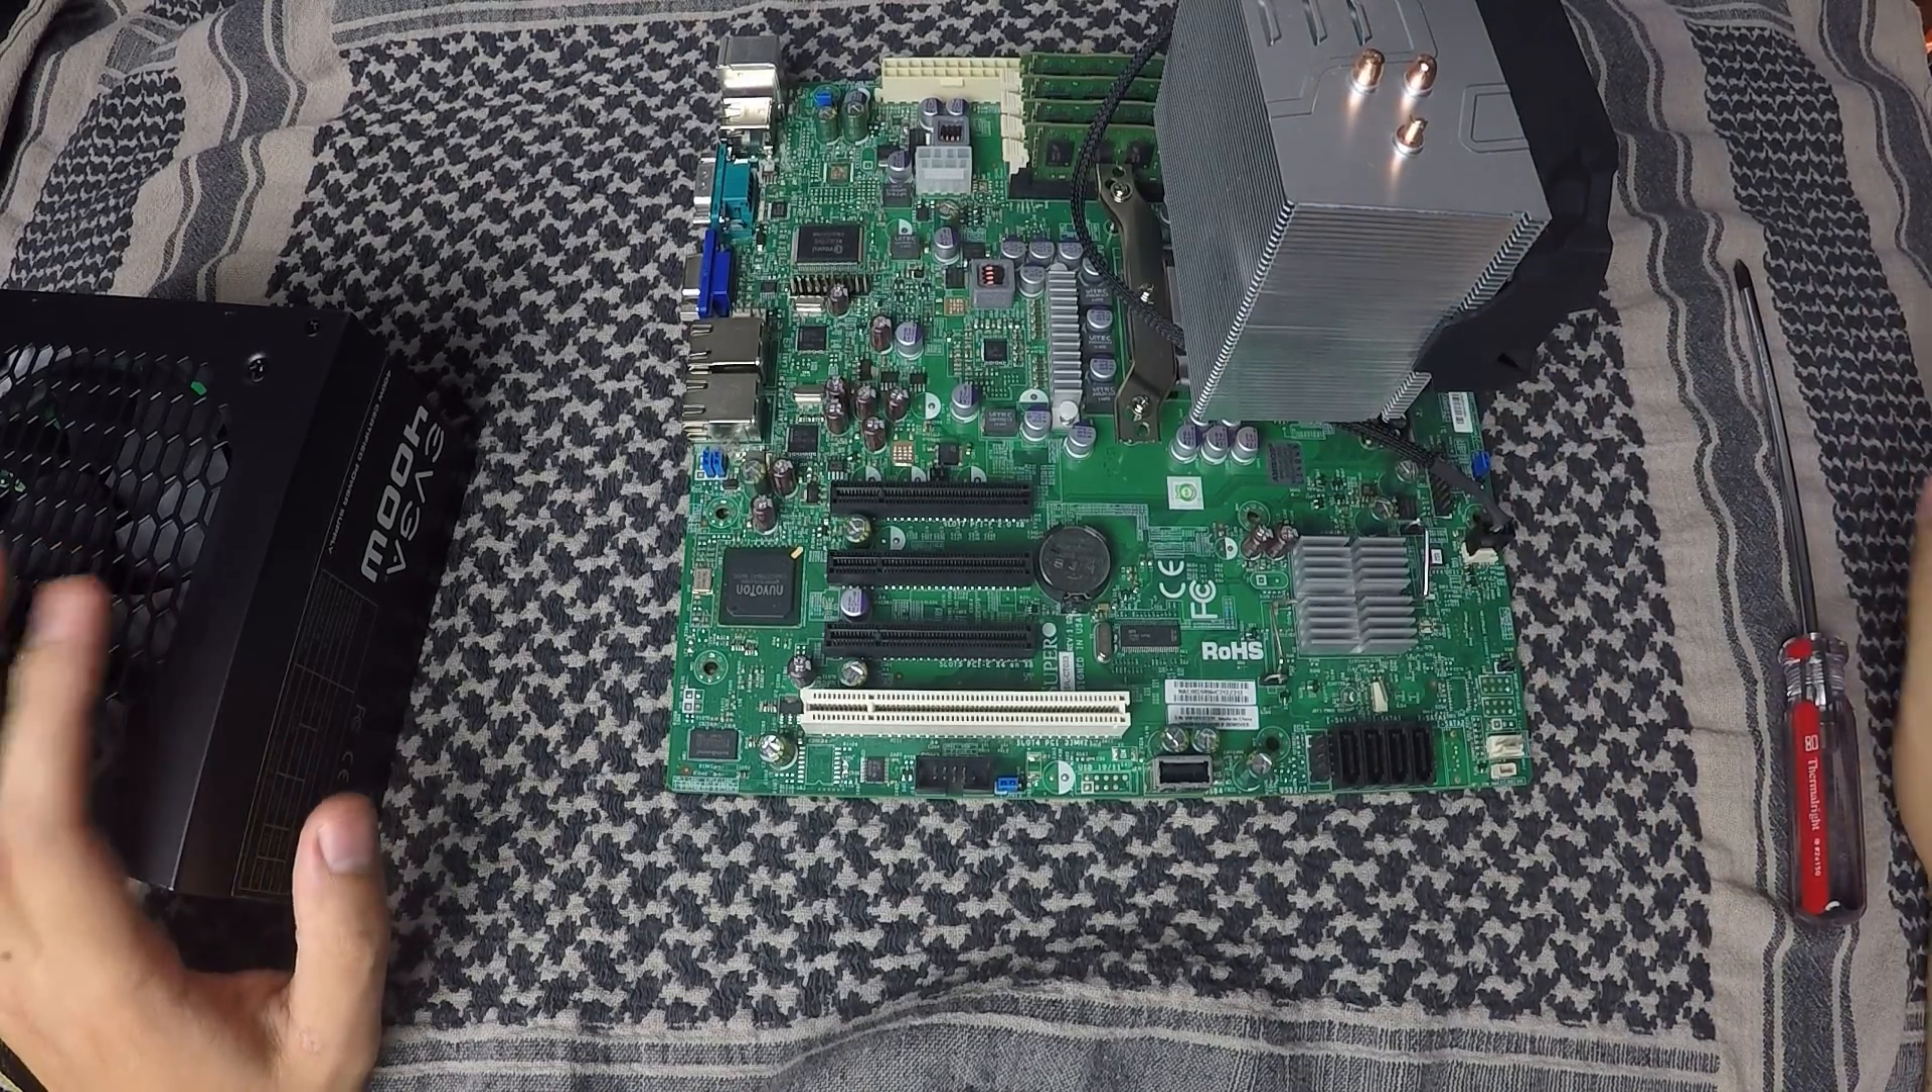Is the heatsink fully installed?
Yes.